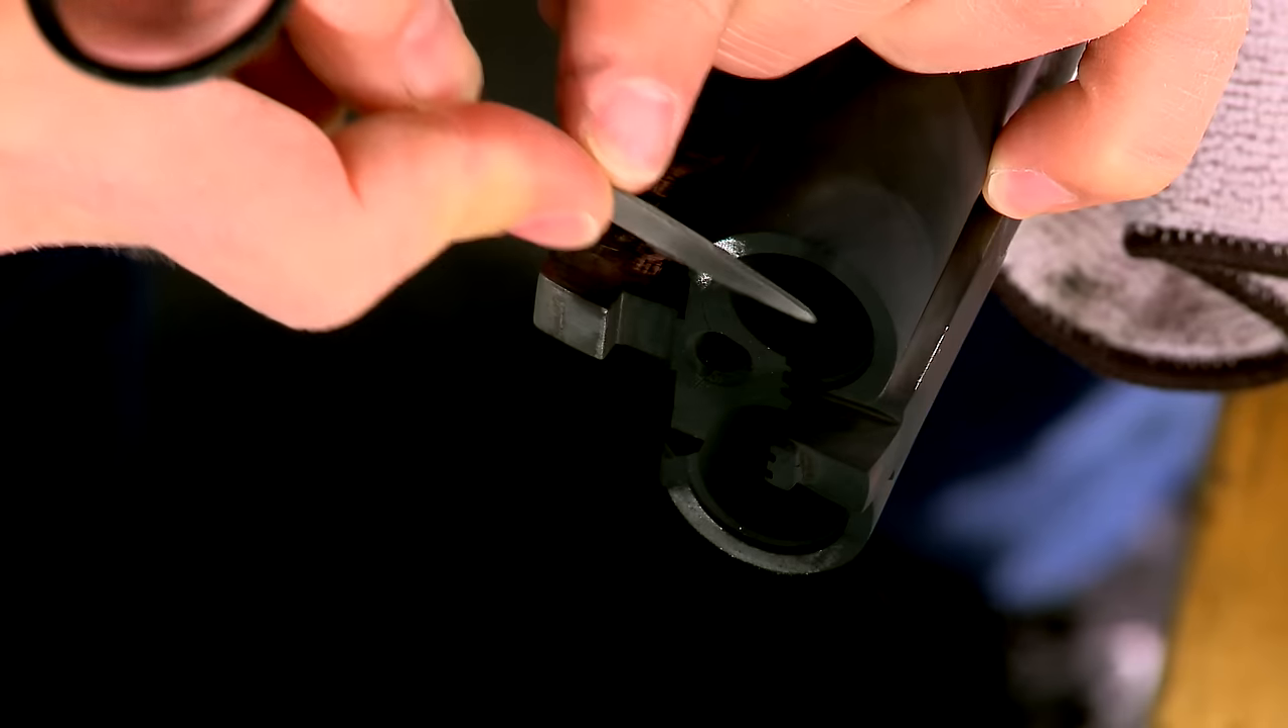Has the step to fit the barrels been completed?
No.